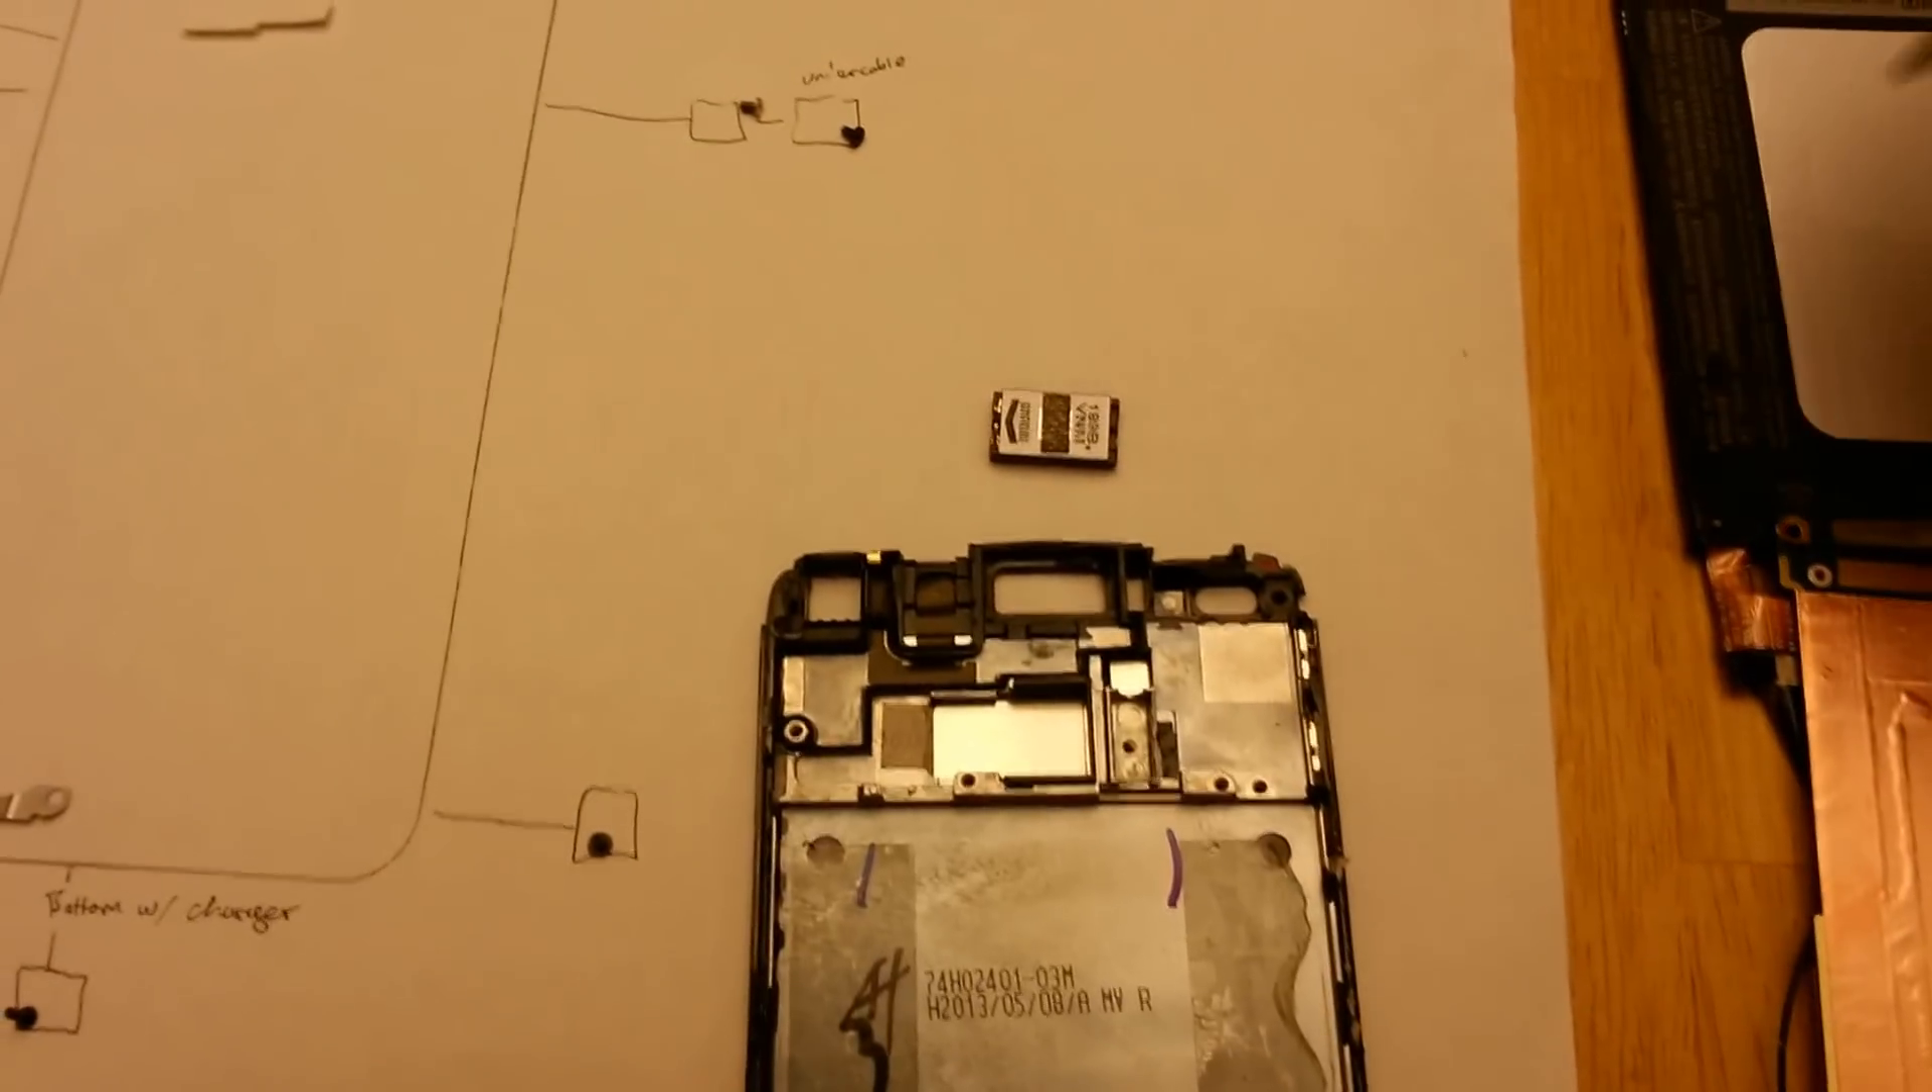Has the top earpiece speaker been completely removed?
Yes.